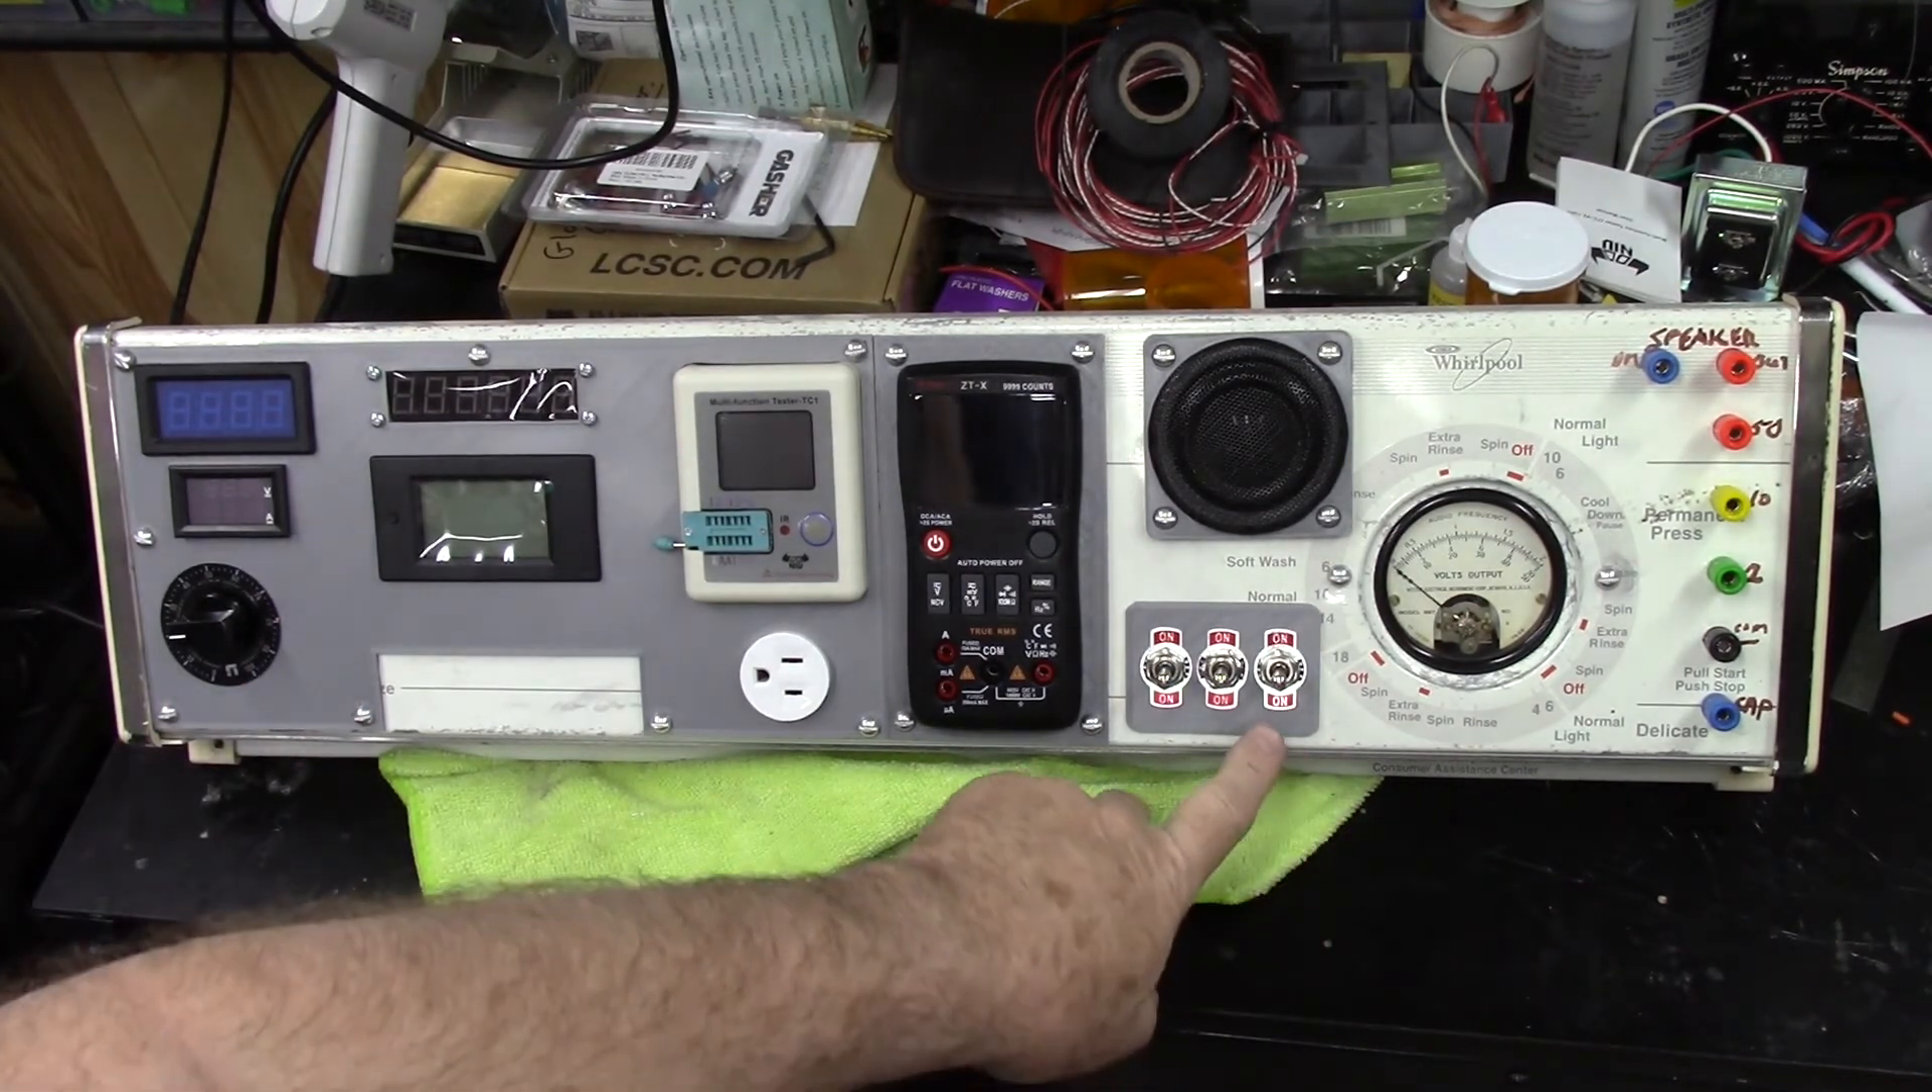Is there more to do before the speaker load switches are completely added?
No.